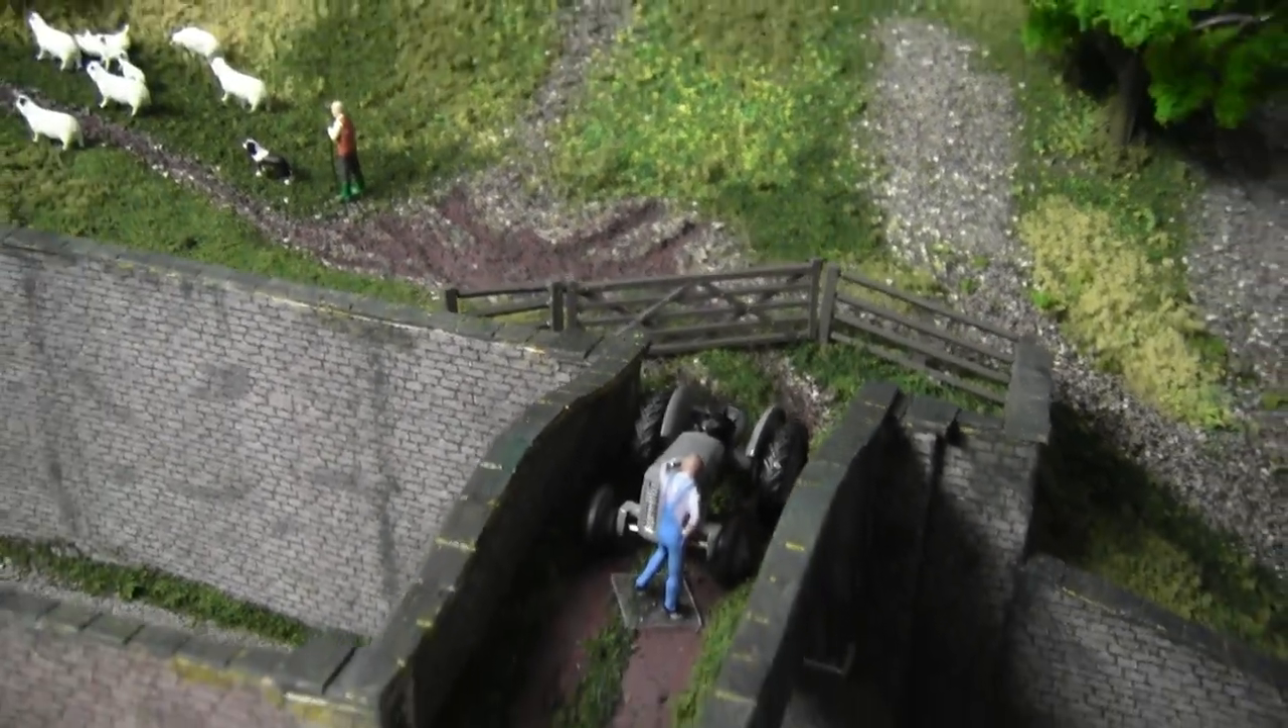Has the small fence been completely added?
Yes.